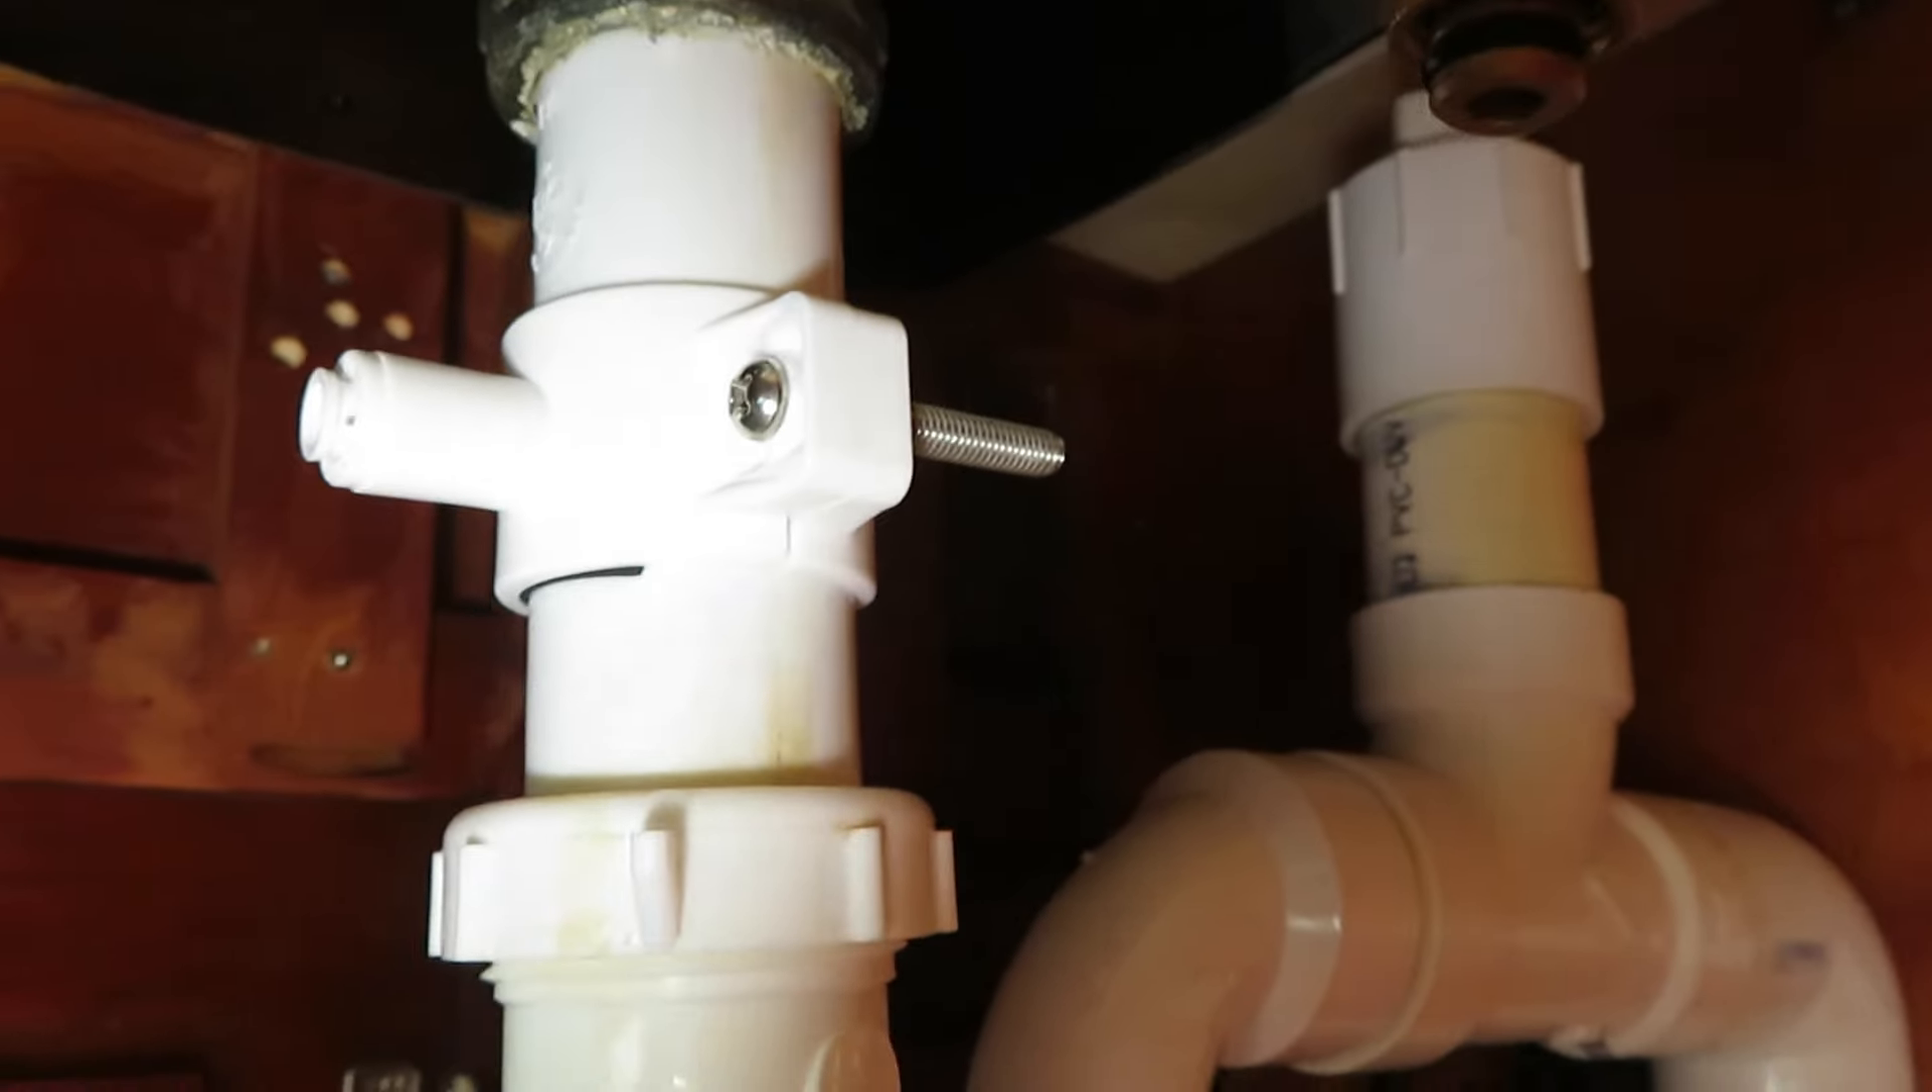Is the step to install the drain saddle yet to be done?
No.